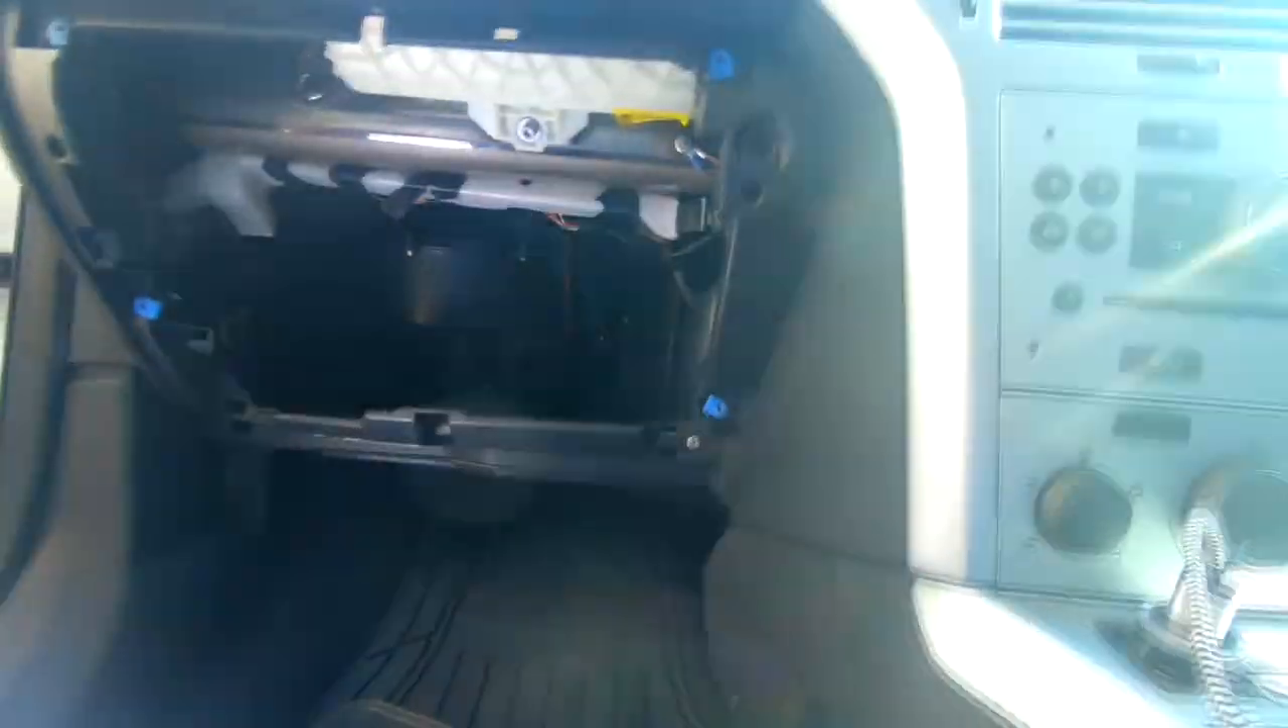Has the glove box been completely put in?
No.